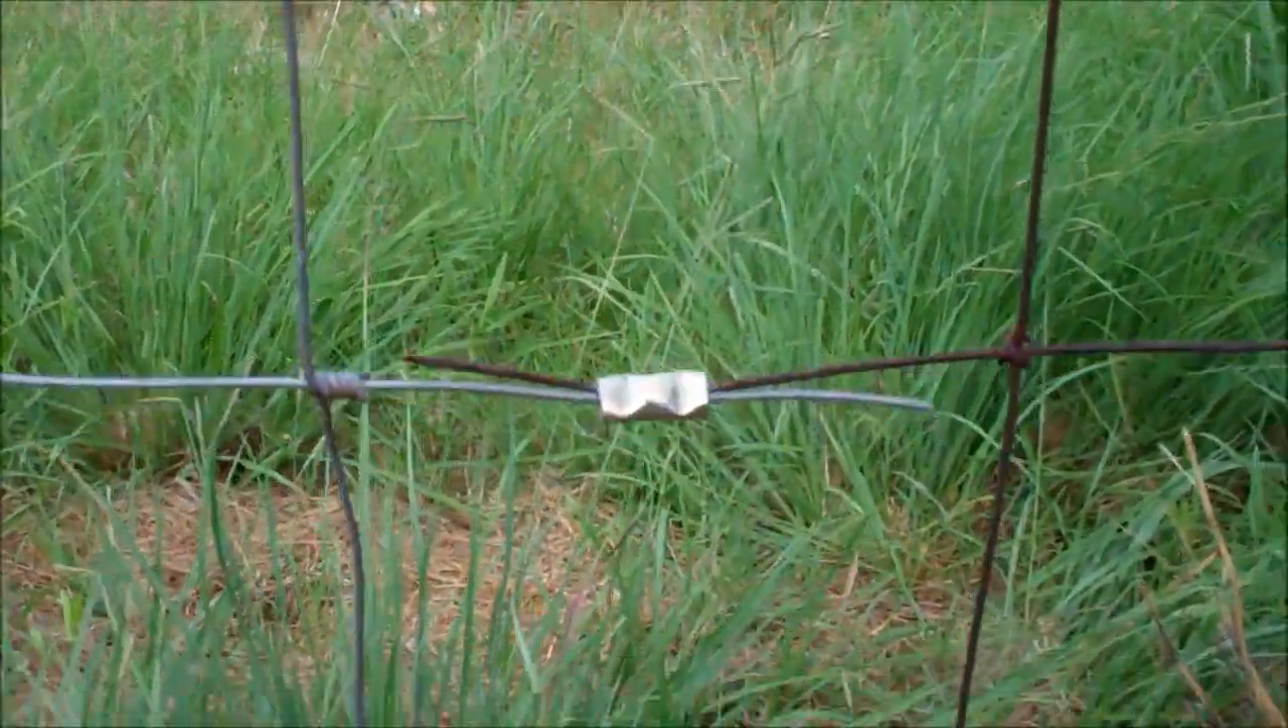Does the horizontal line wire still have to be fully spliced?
No.